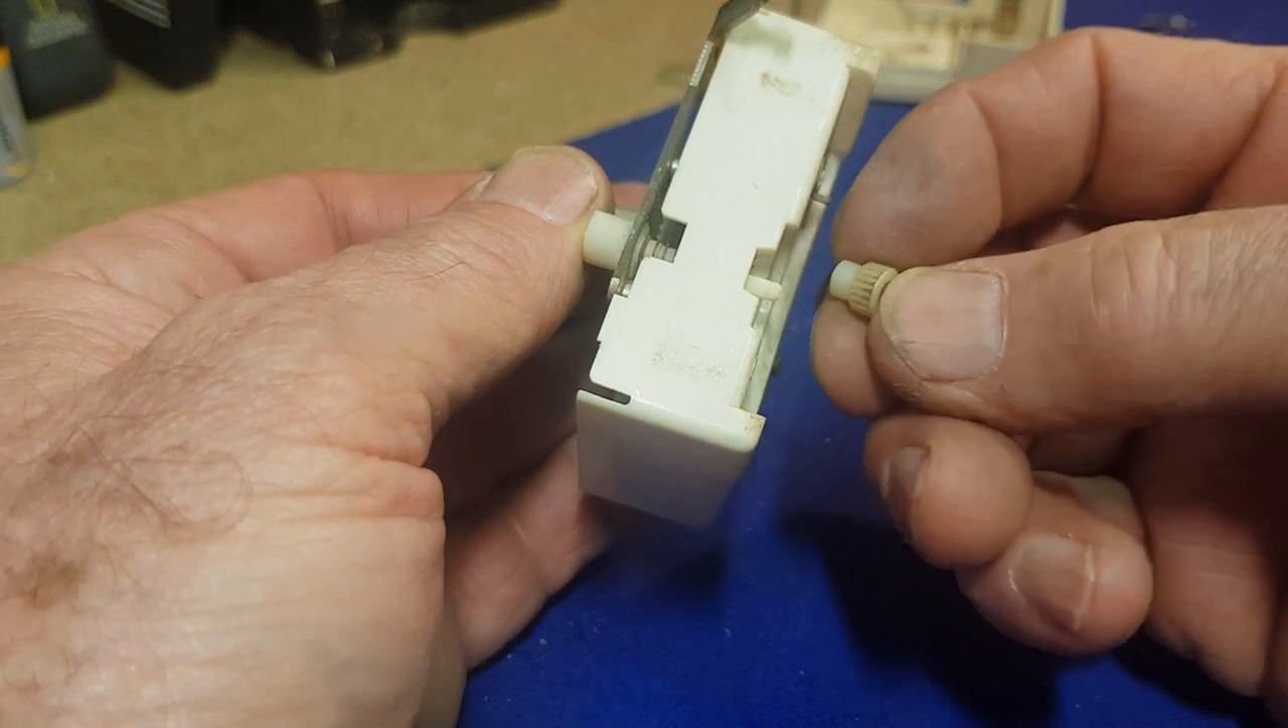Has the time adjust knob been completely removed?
Yes.